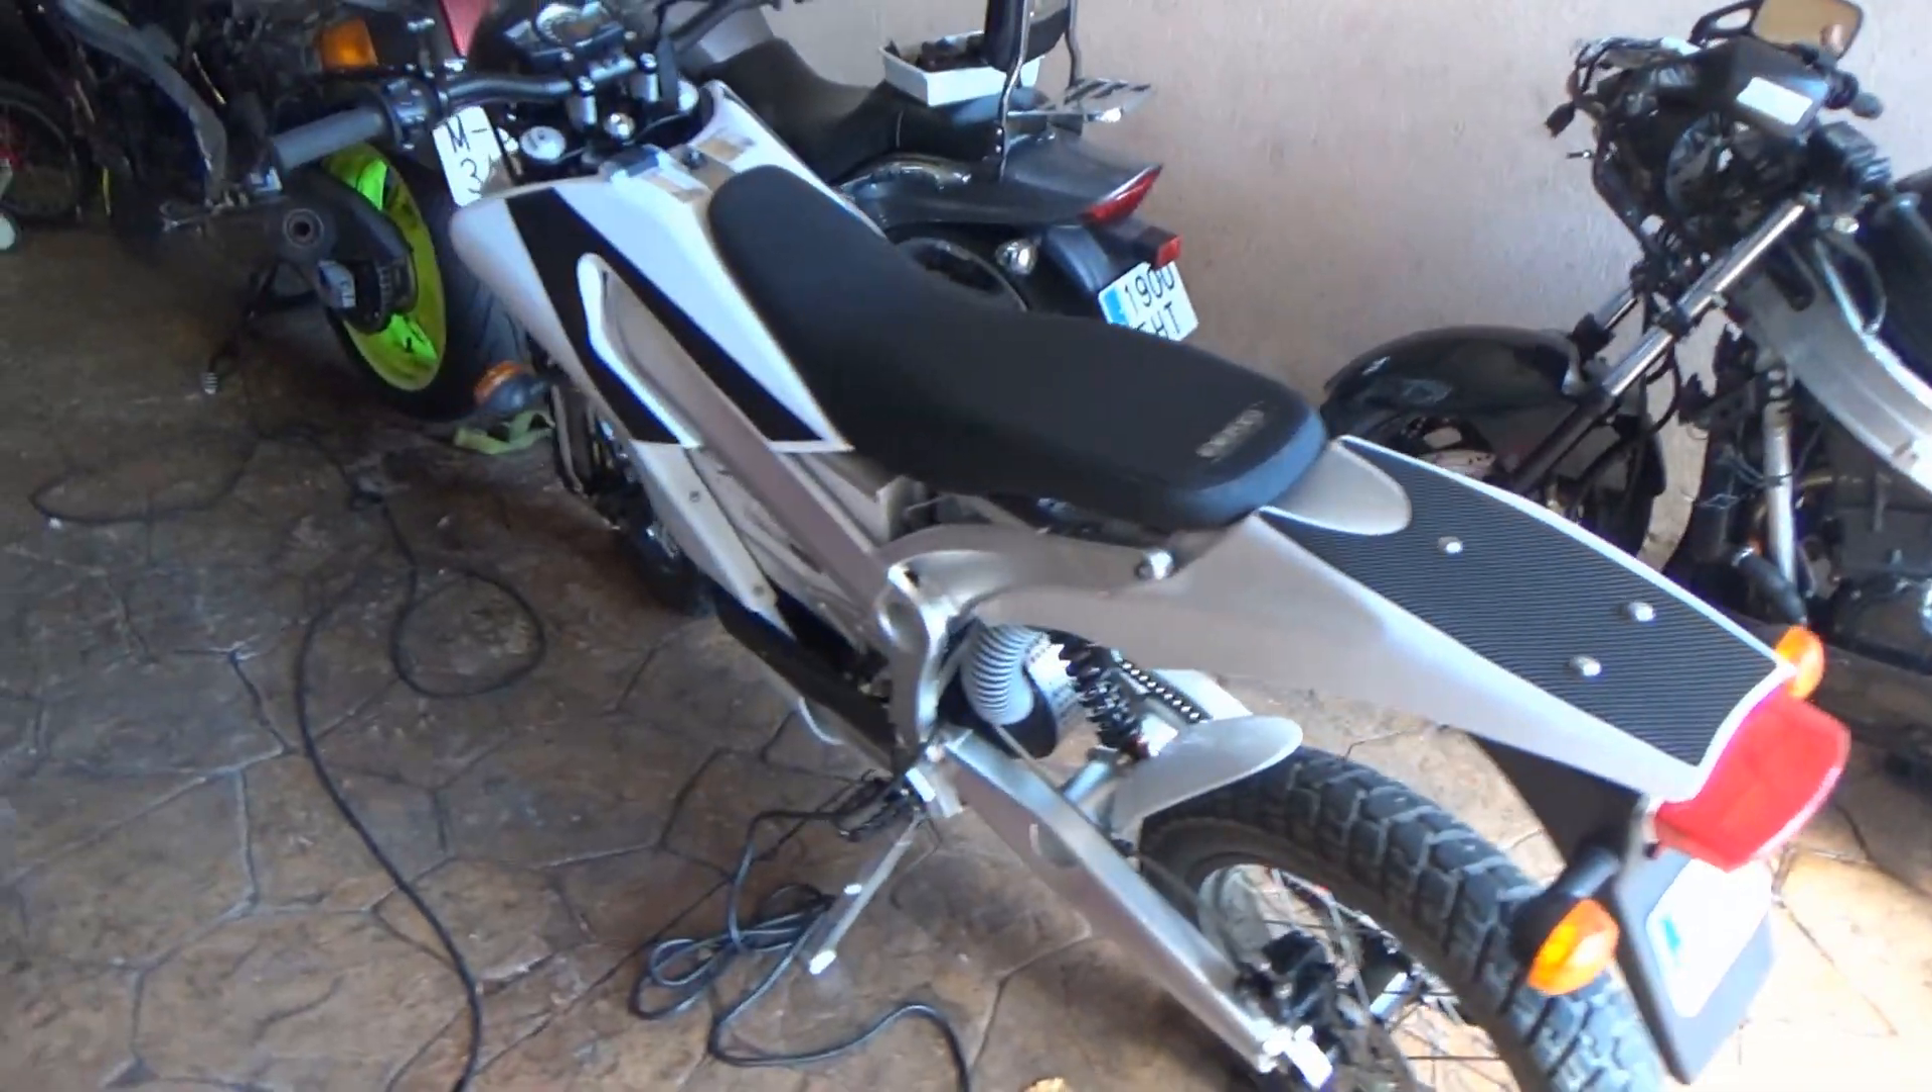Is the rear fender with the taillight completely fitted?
Yes.